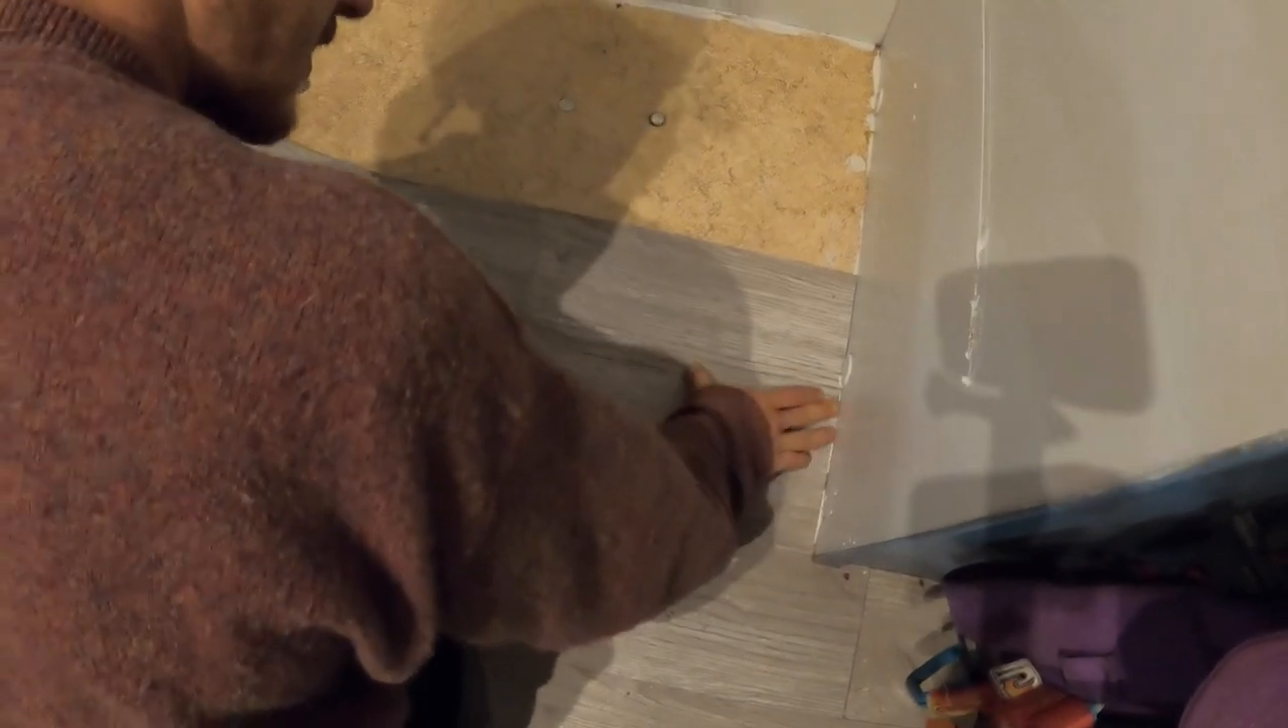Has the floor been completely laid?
No.